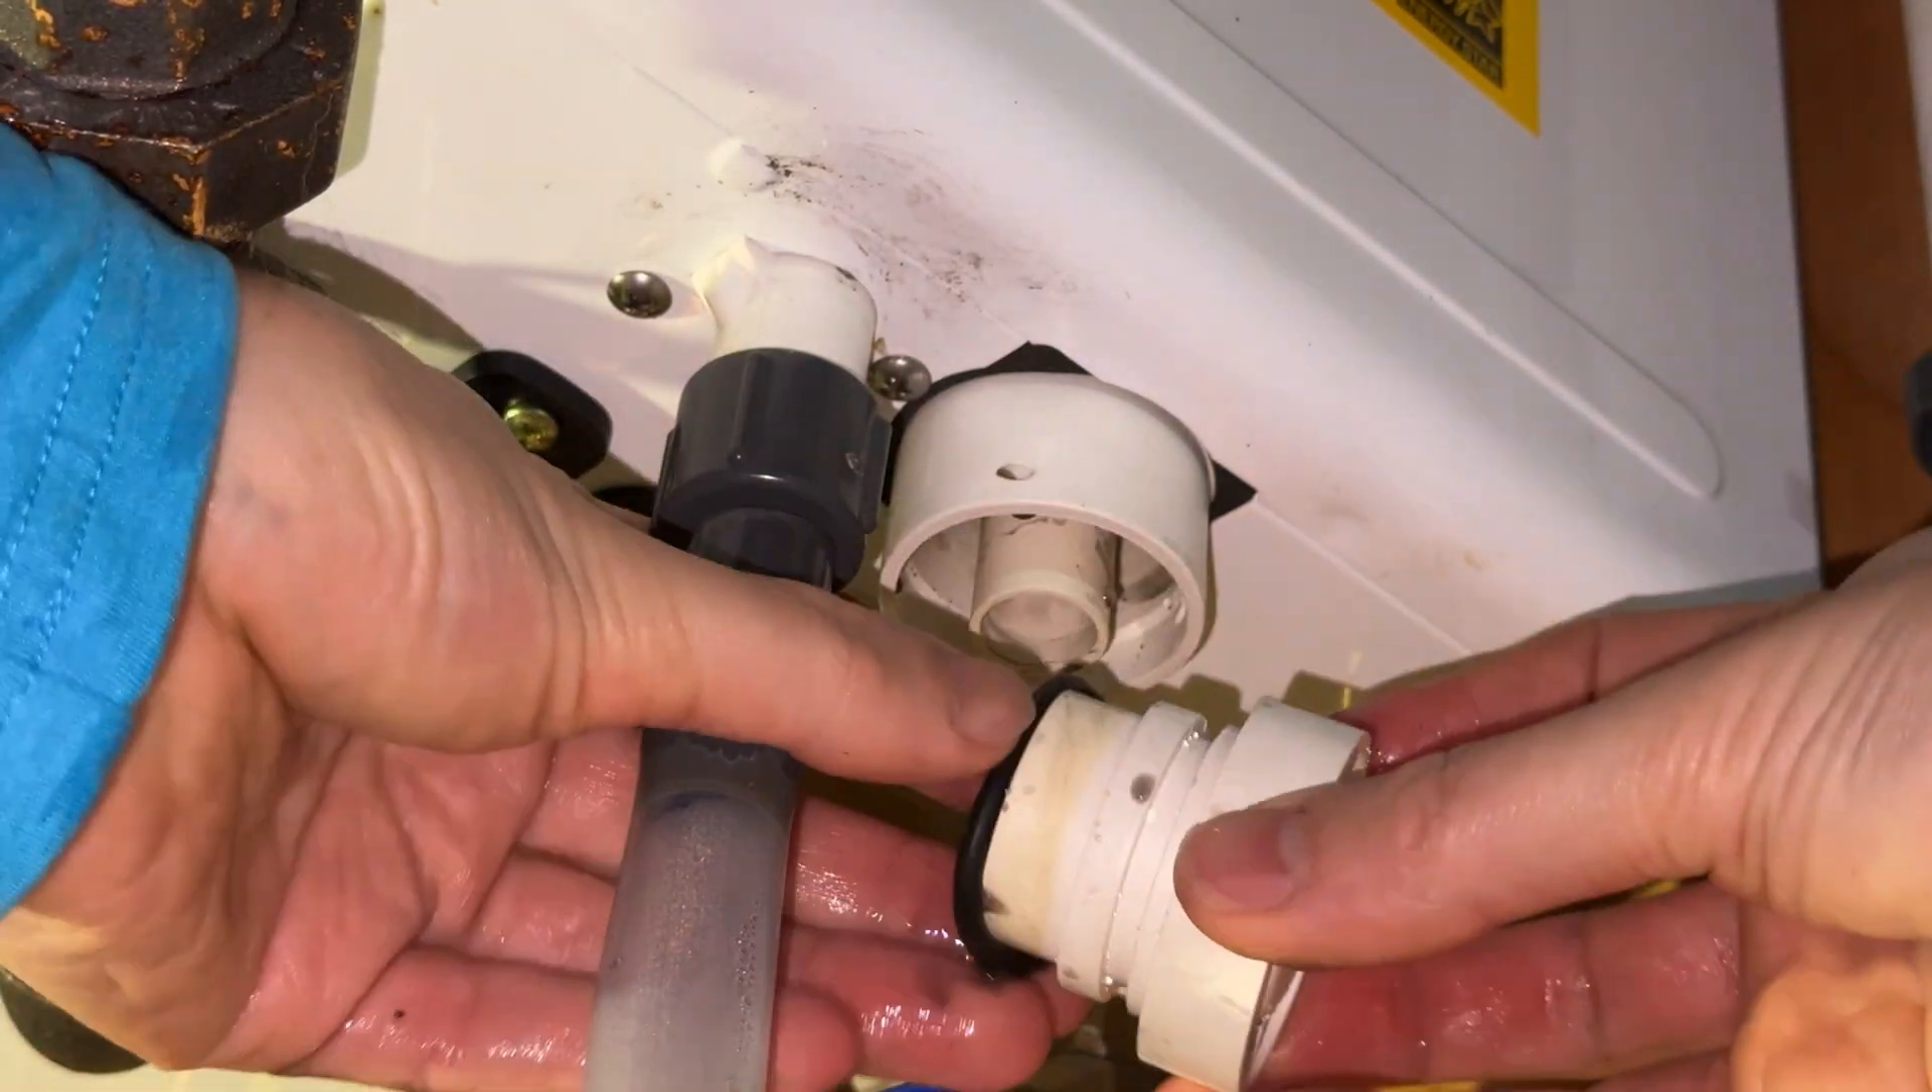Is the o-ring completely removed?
No.